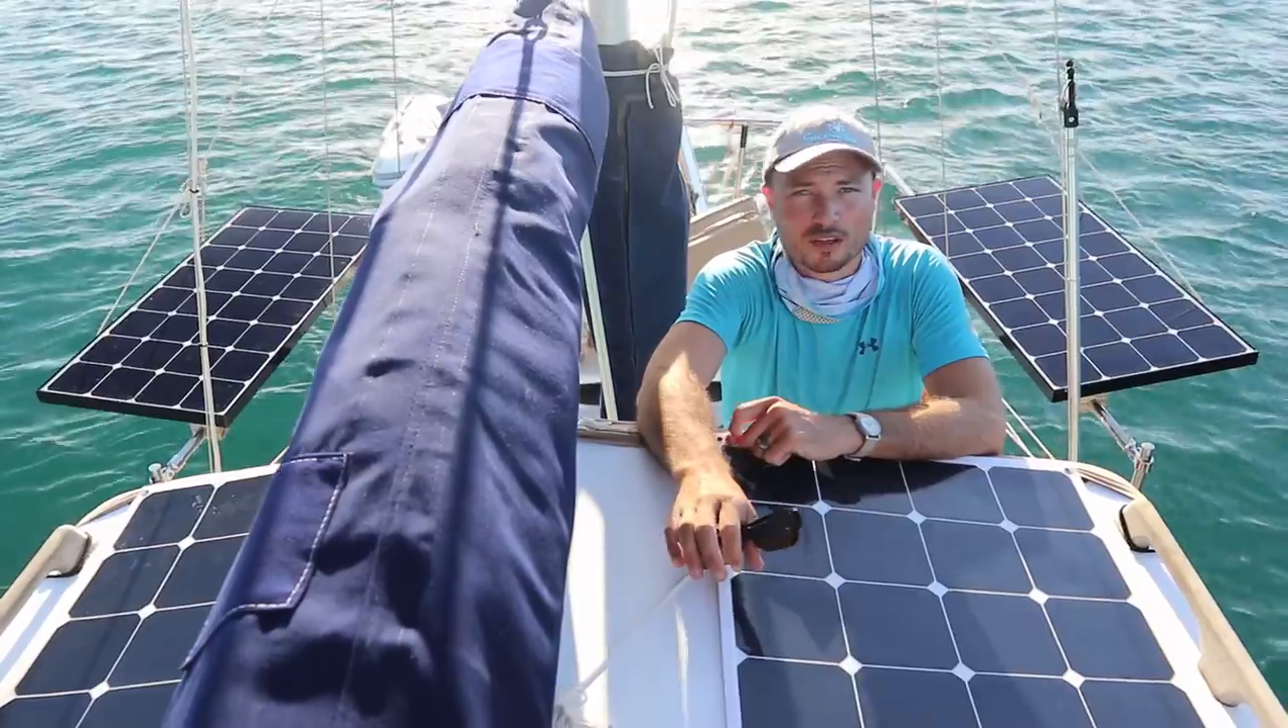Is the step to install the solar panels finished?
Yes.